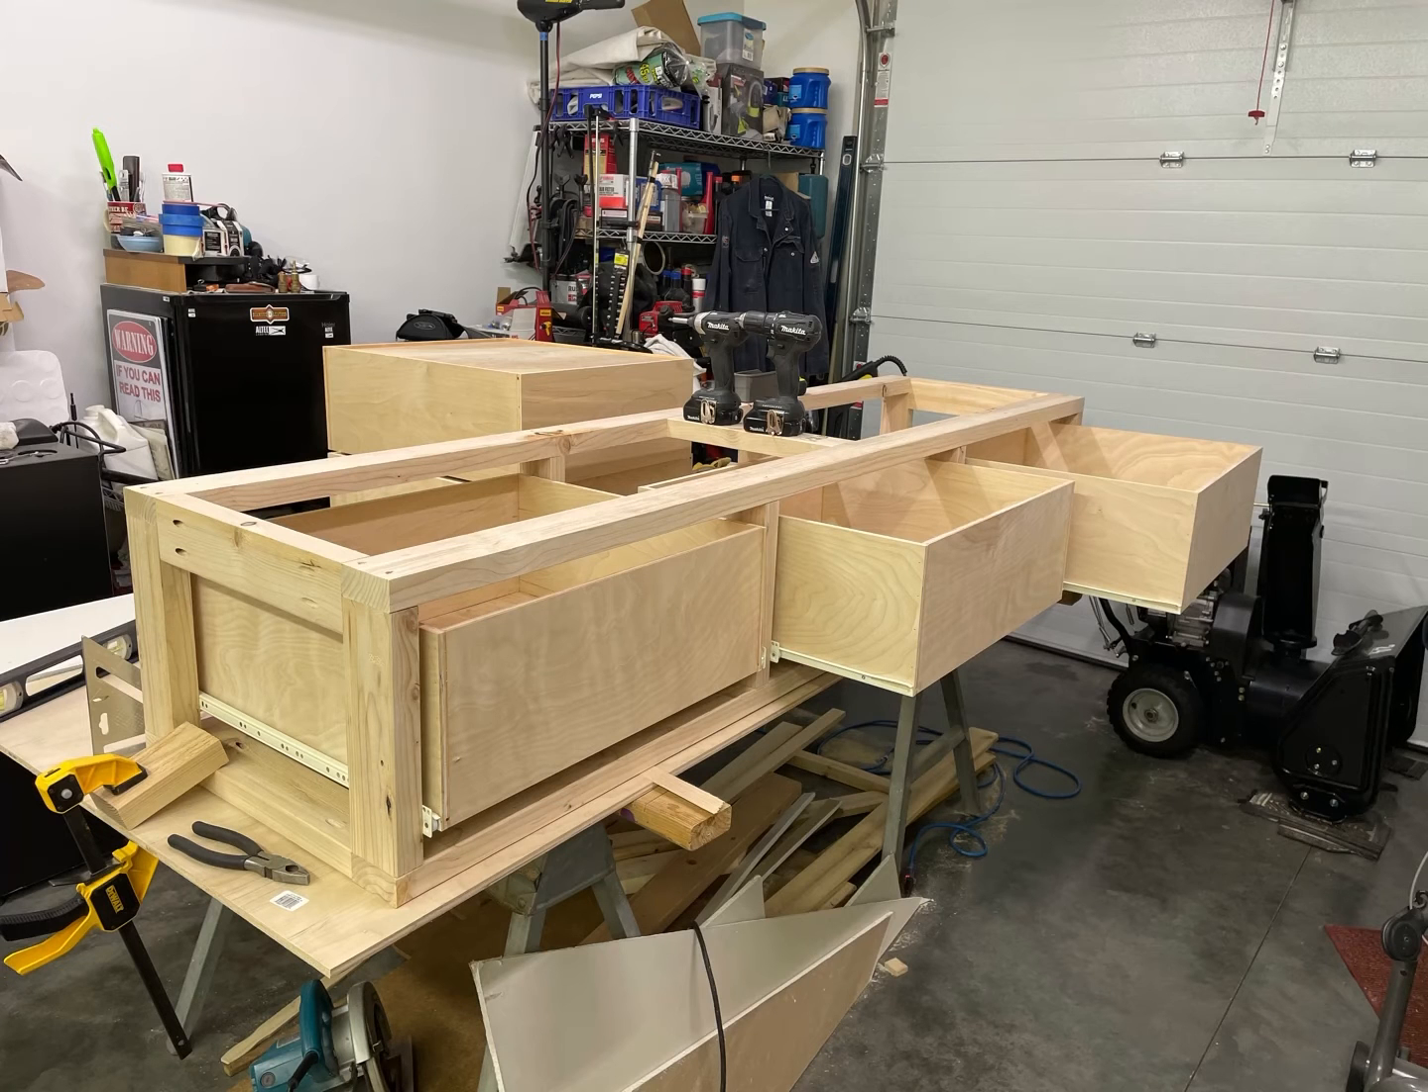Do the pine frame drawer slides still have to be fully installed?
No.